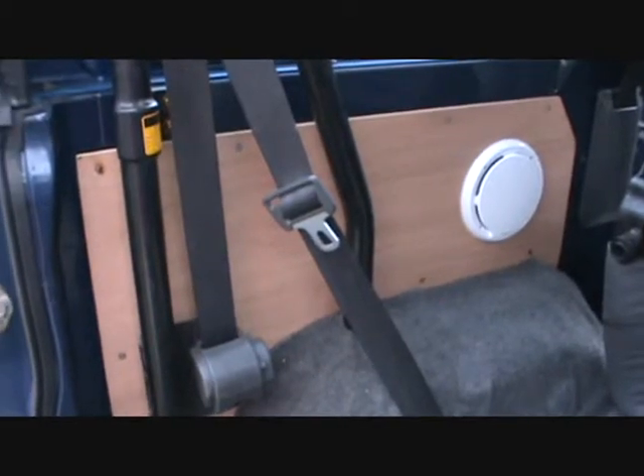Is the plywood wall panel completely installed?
Yes.